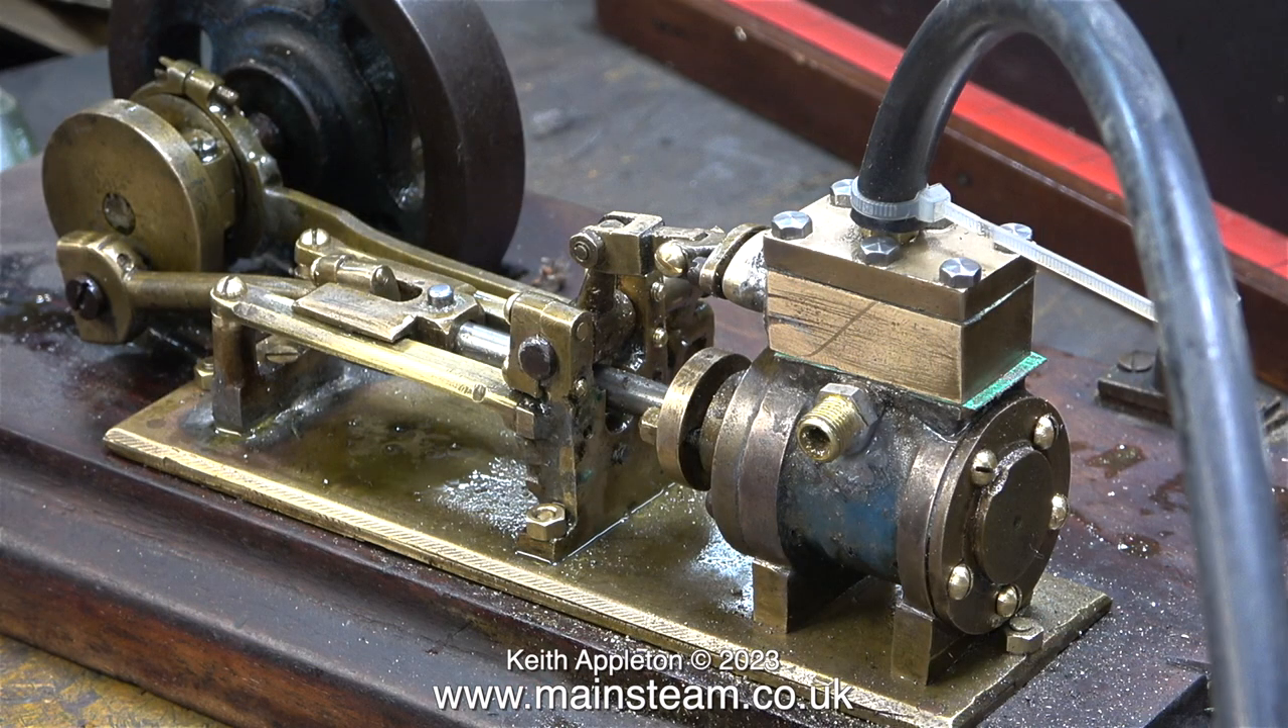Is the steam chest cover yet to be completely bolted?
No.